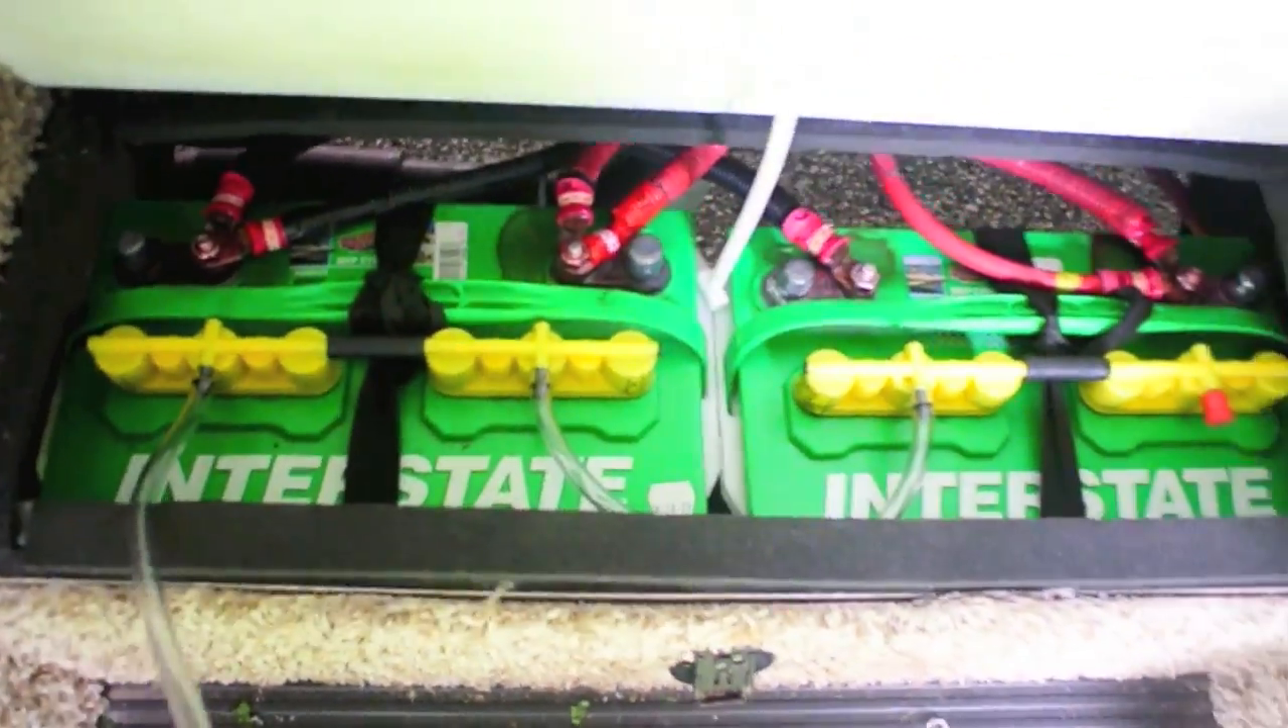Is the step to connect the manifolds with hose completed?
Yes.